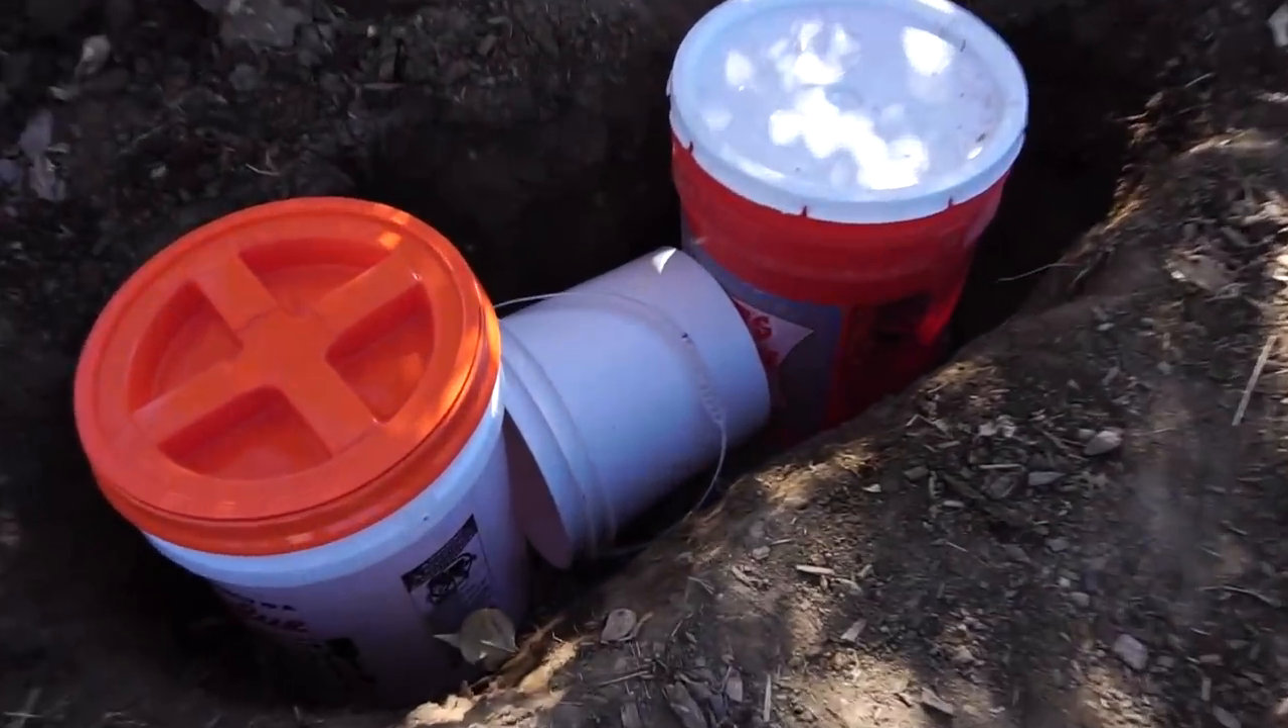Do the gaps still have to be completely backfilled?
Yes.